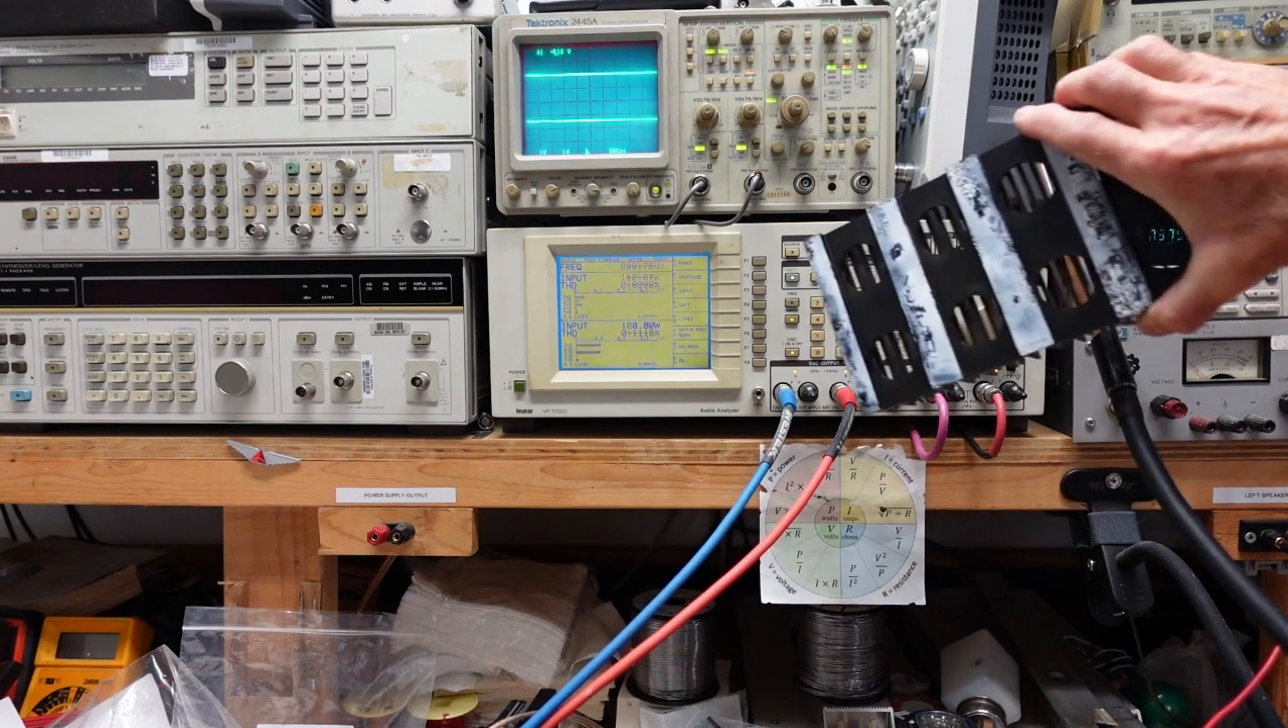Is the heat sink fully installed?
No.